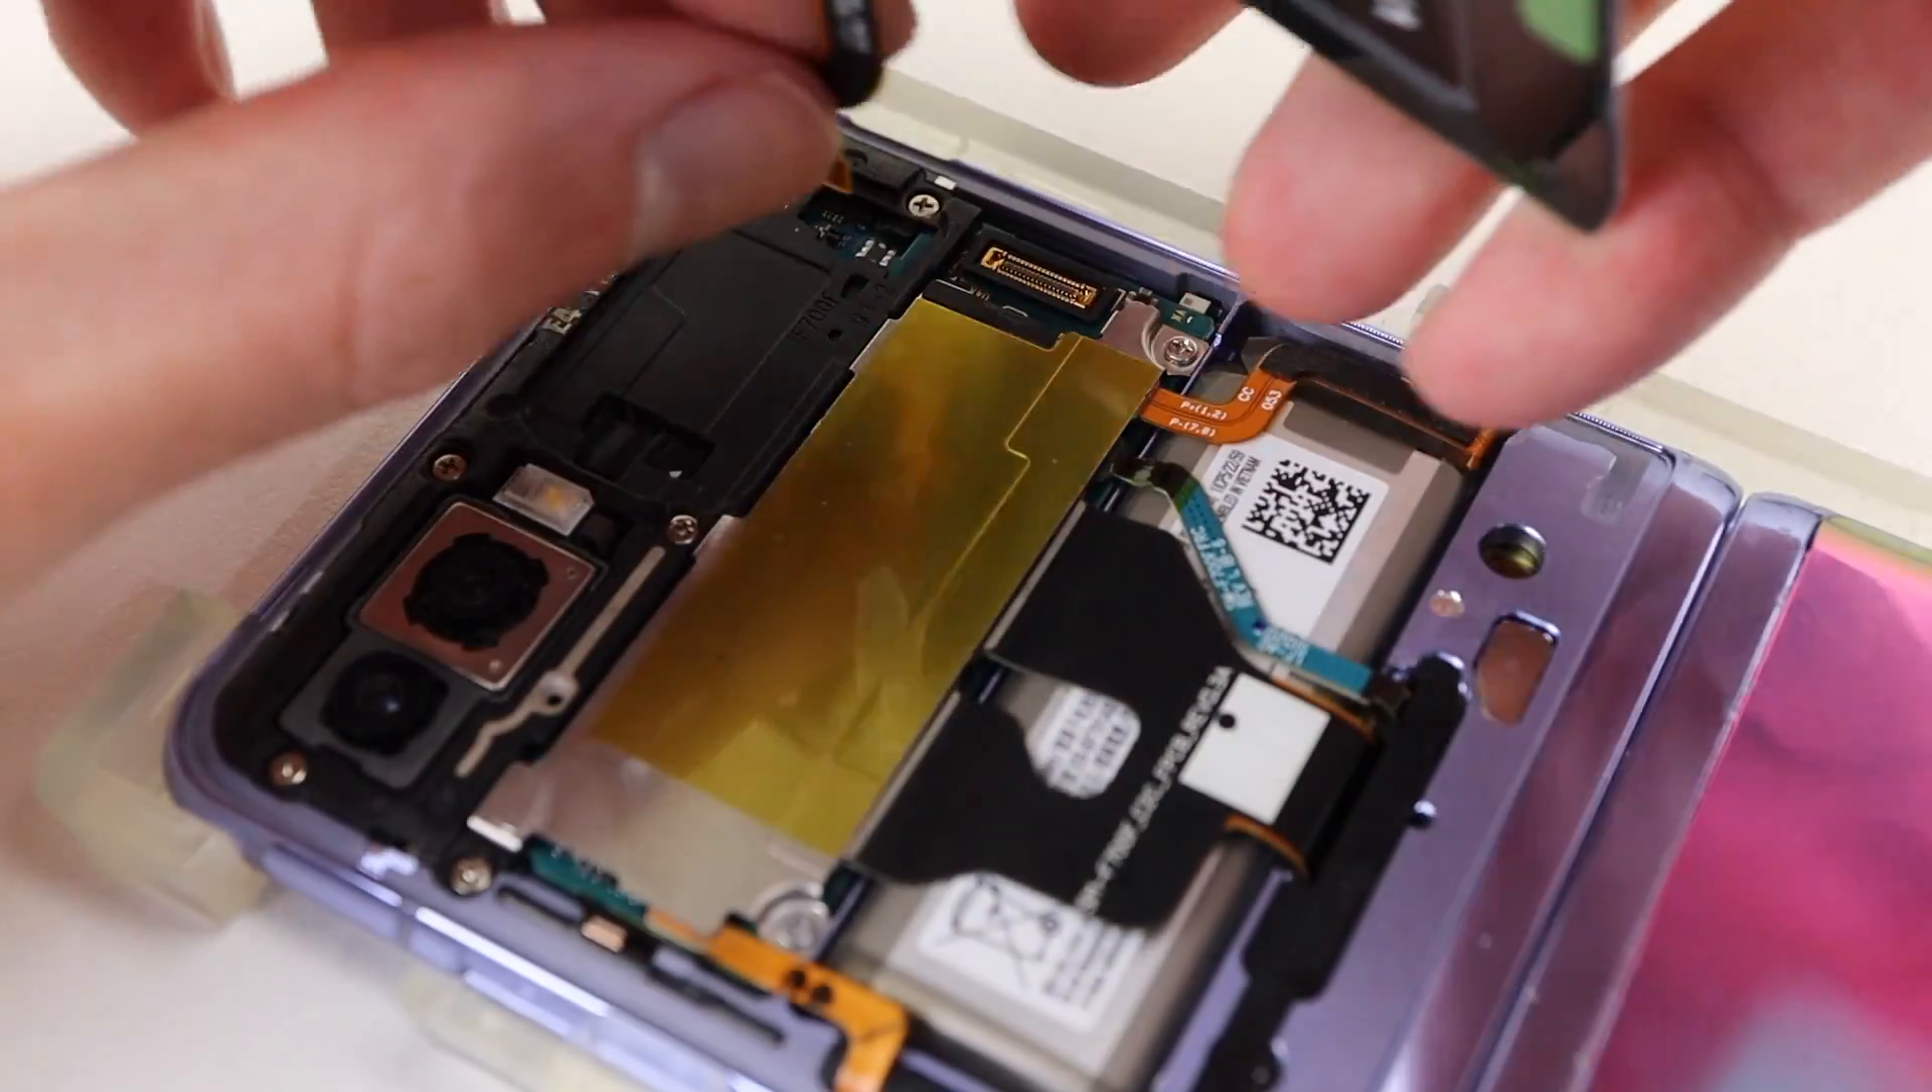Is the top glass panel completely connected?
No.